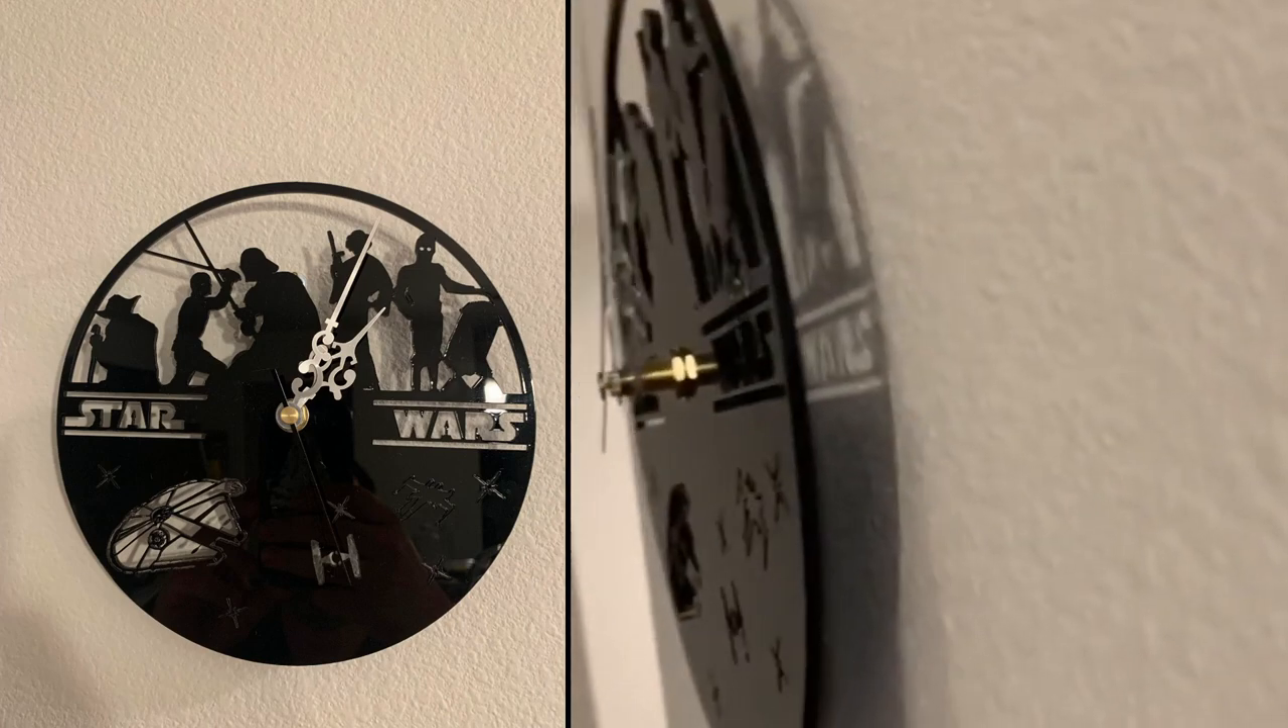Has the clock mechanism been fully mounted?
Yes.